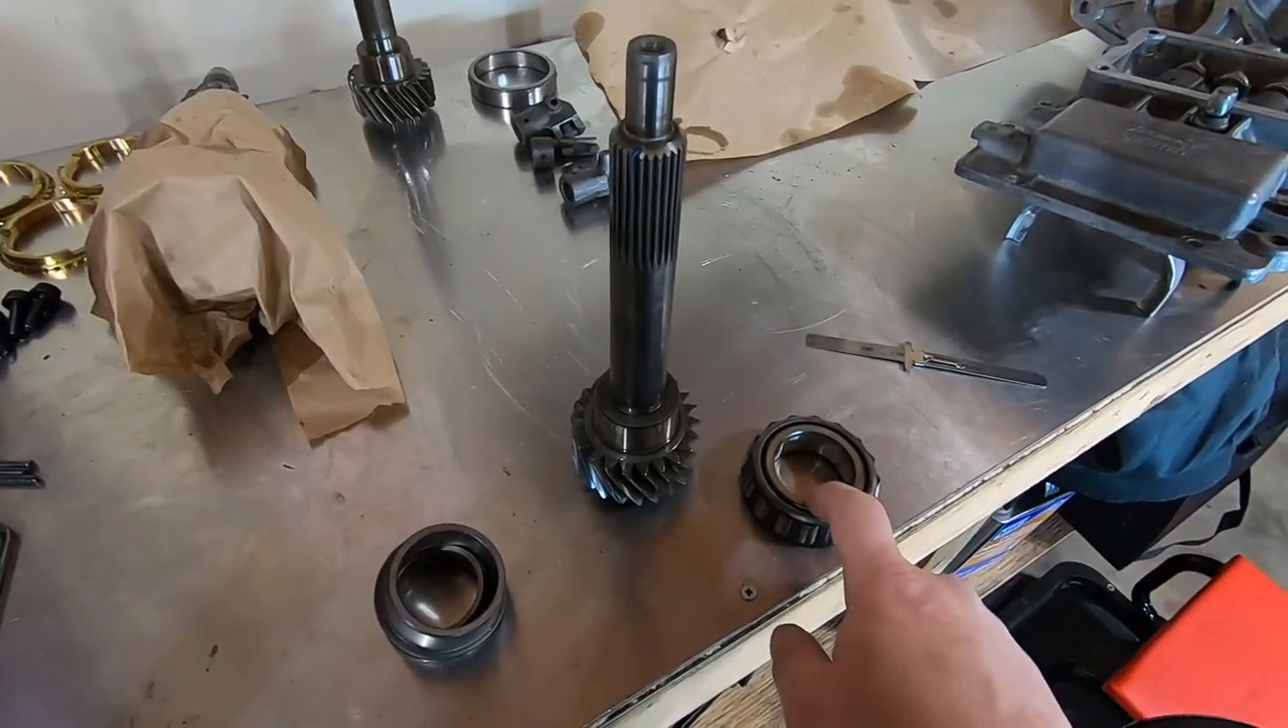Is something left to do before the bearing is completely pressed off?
No.